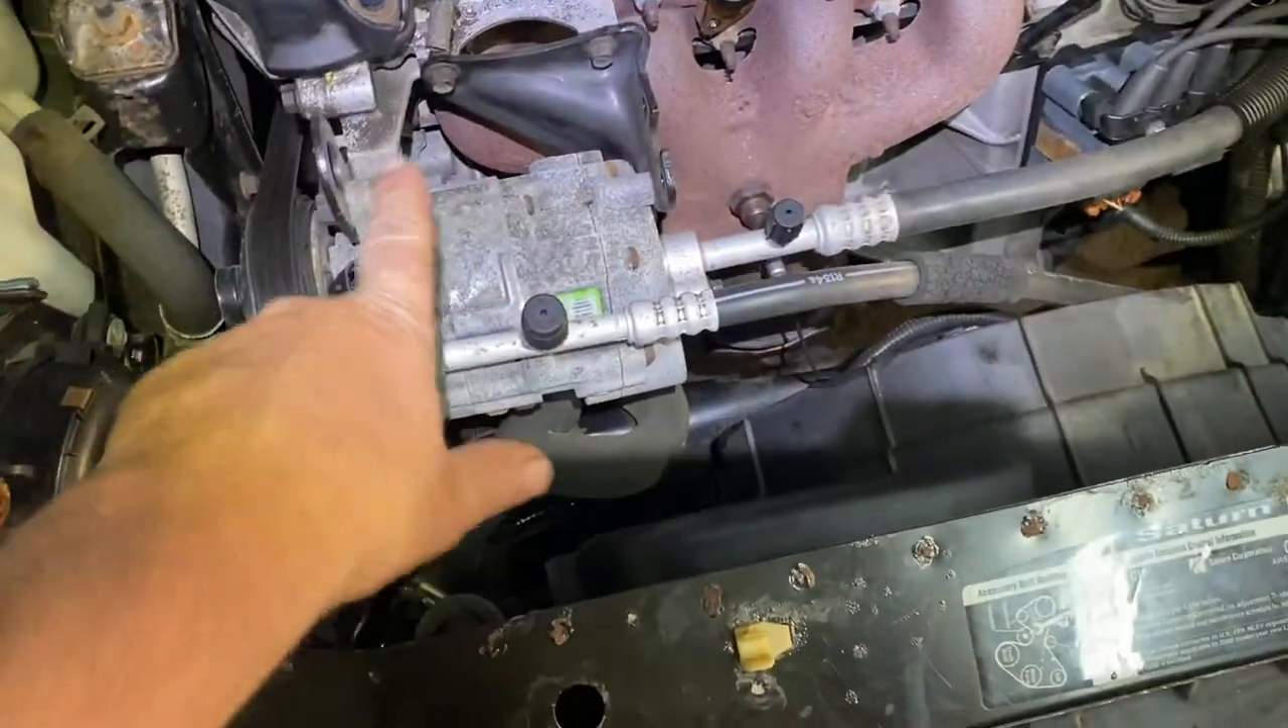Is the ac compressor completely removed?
No.